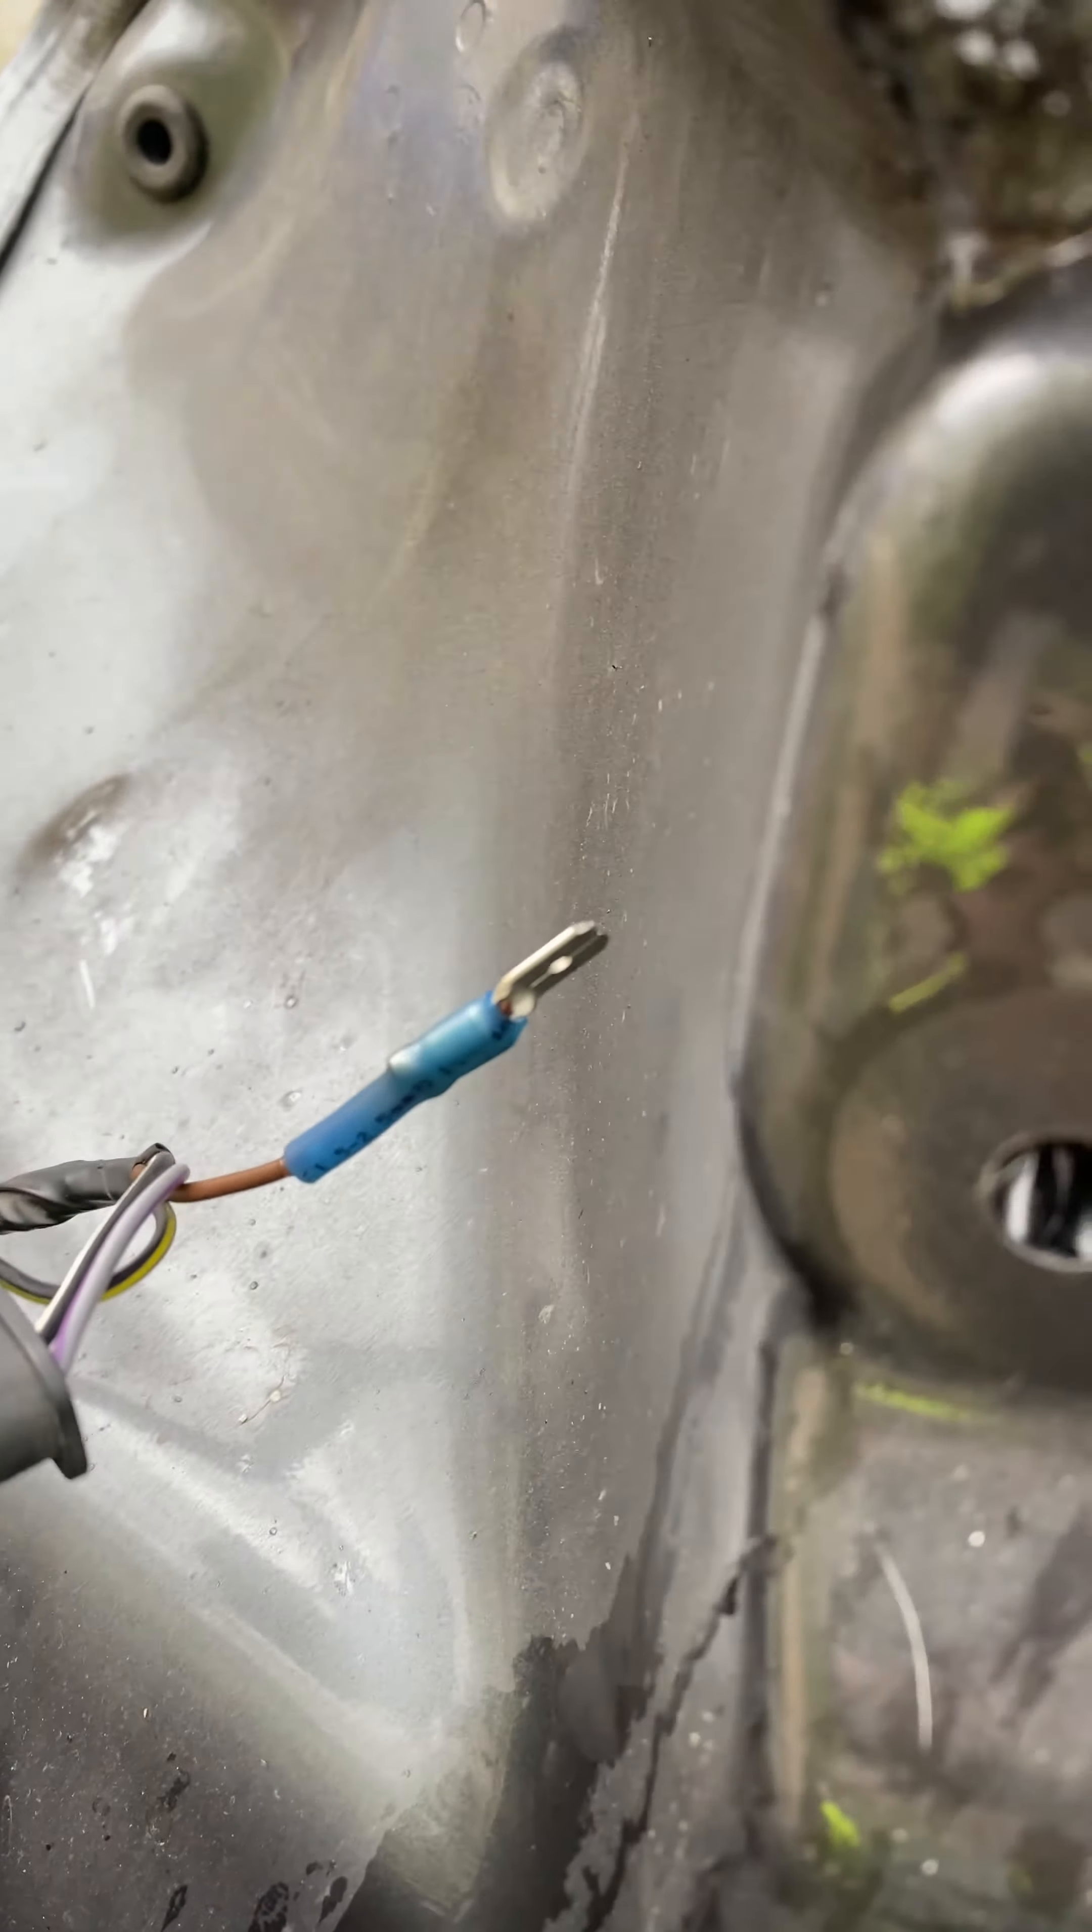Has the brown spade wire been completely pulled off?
Yes.